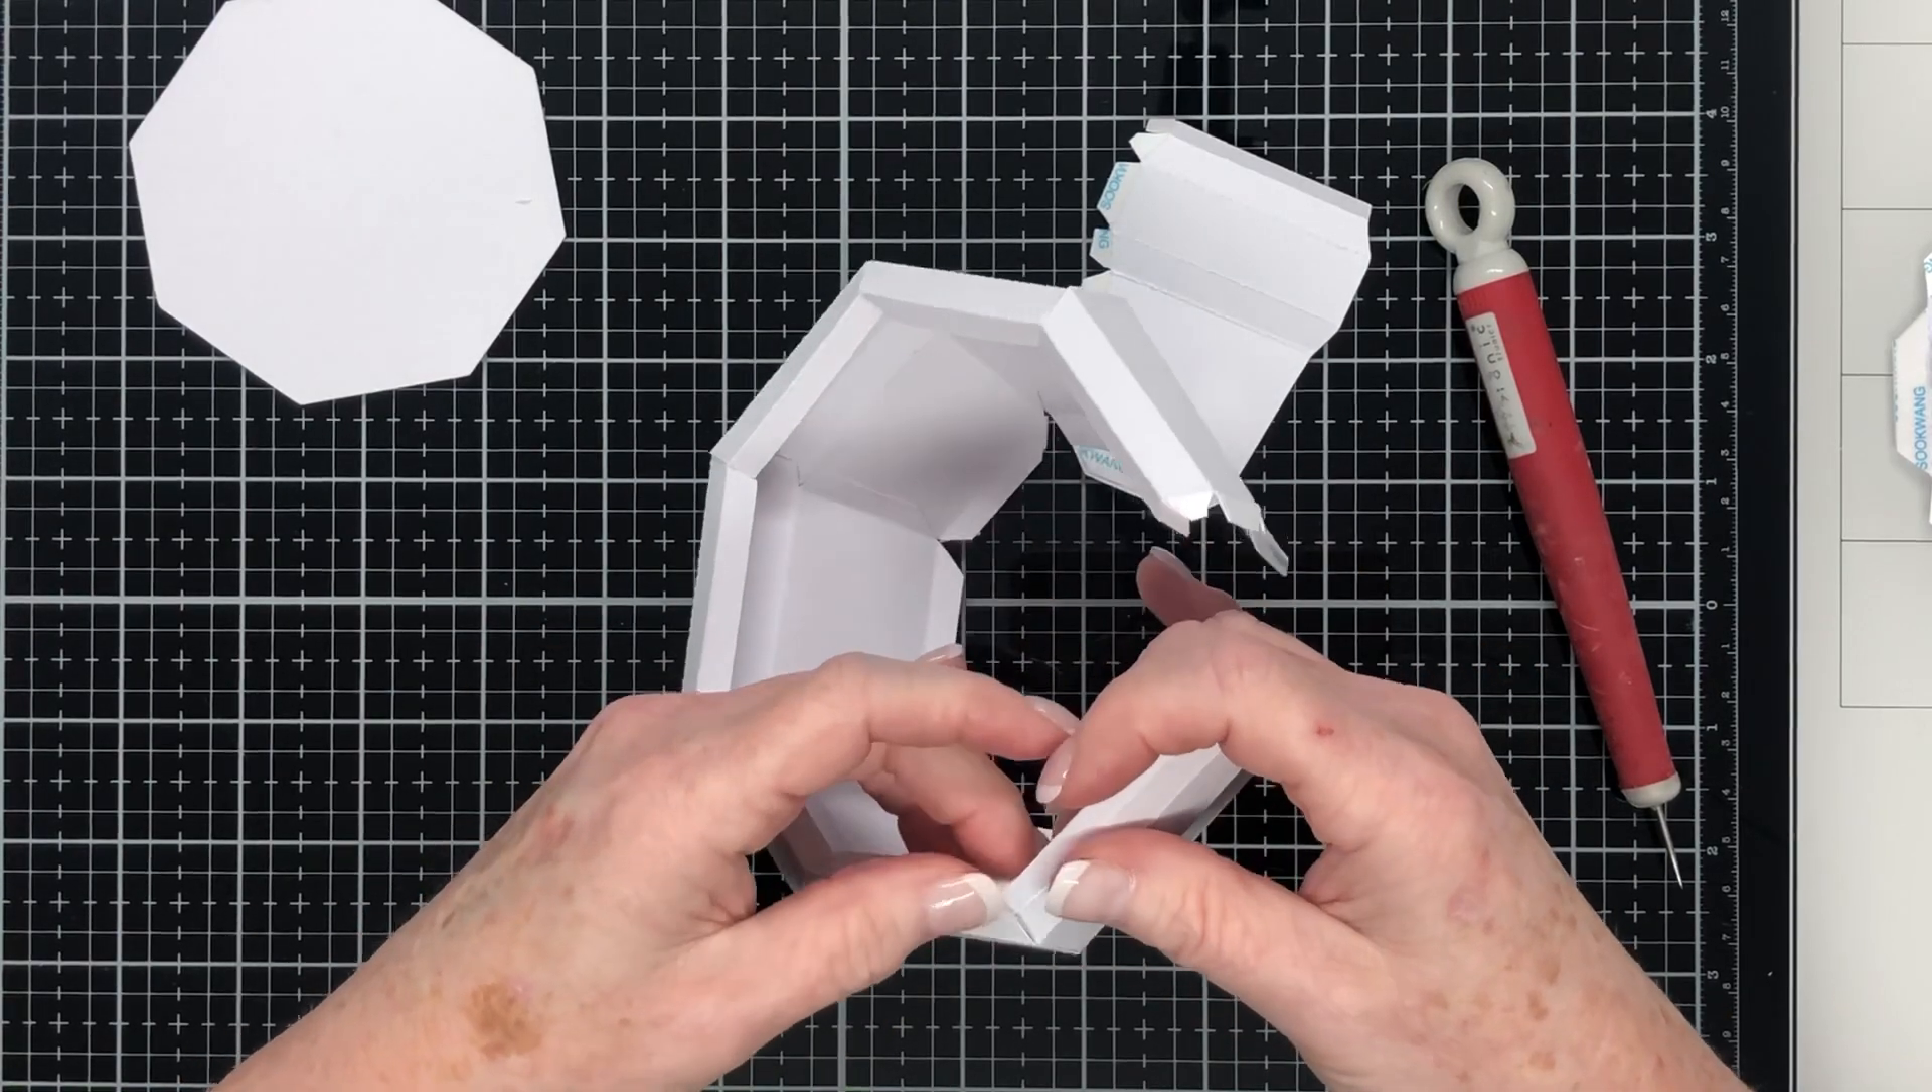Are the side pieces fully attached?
No.